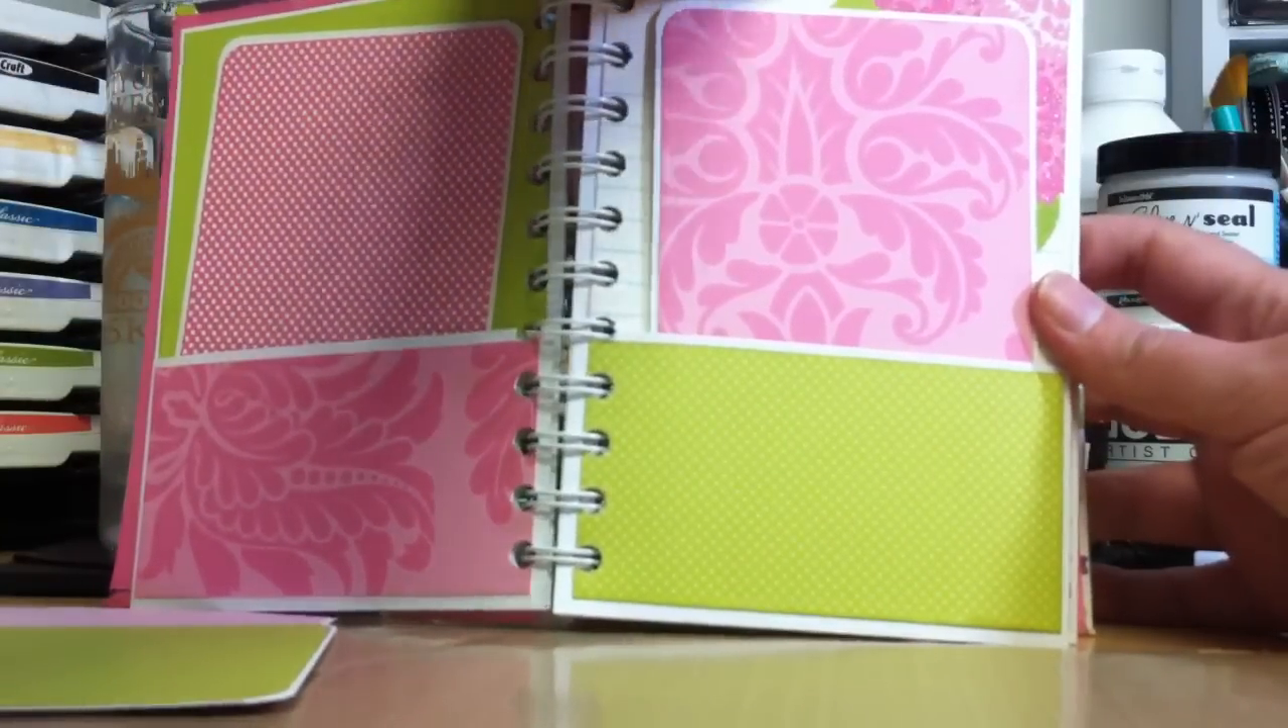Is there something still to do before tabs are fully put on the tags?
Yes.